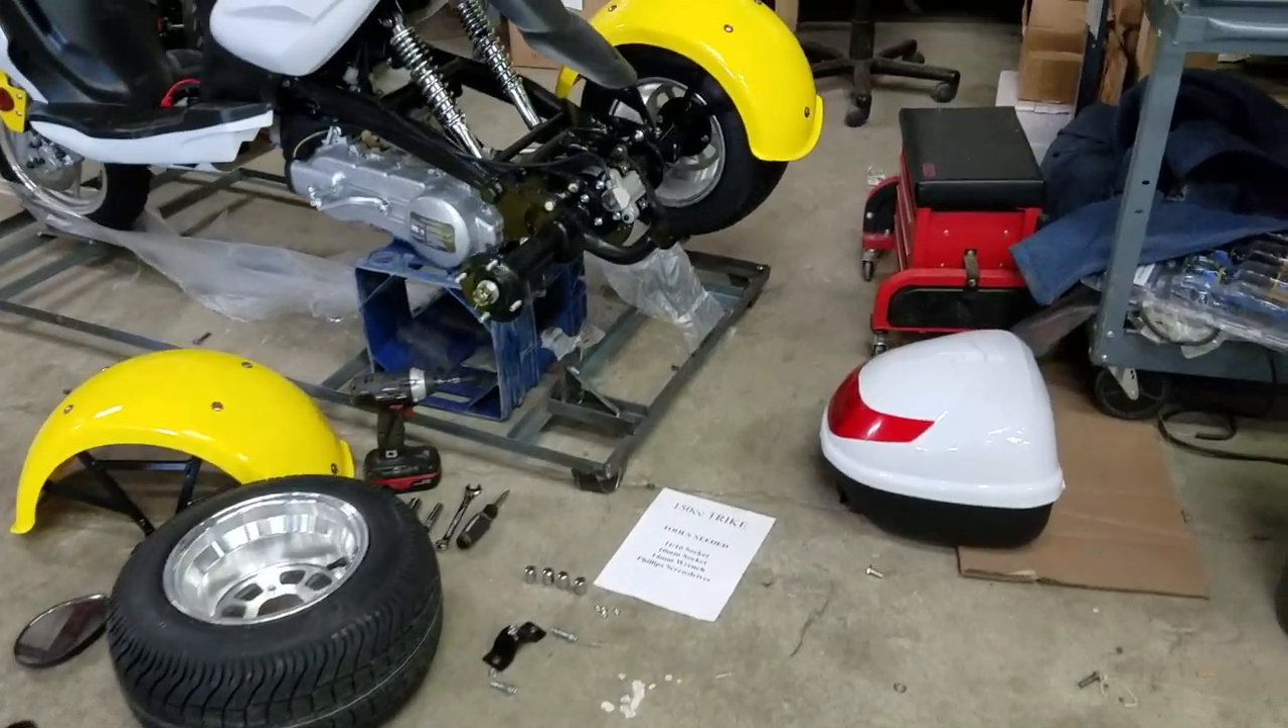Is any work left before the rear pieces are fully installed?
Yes.